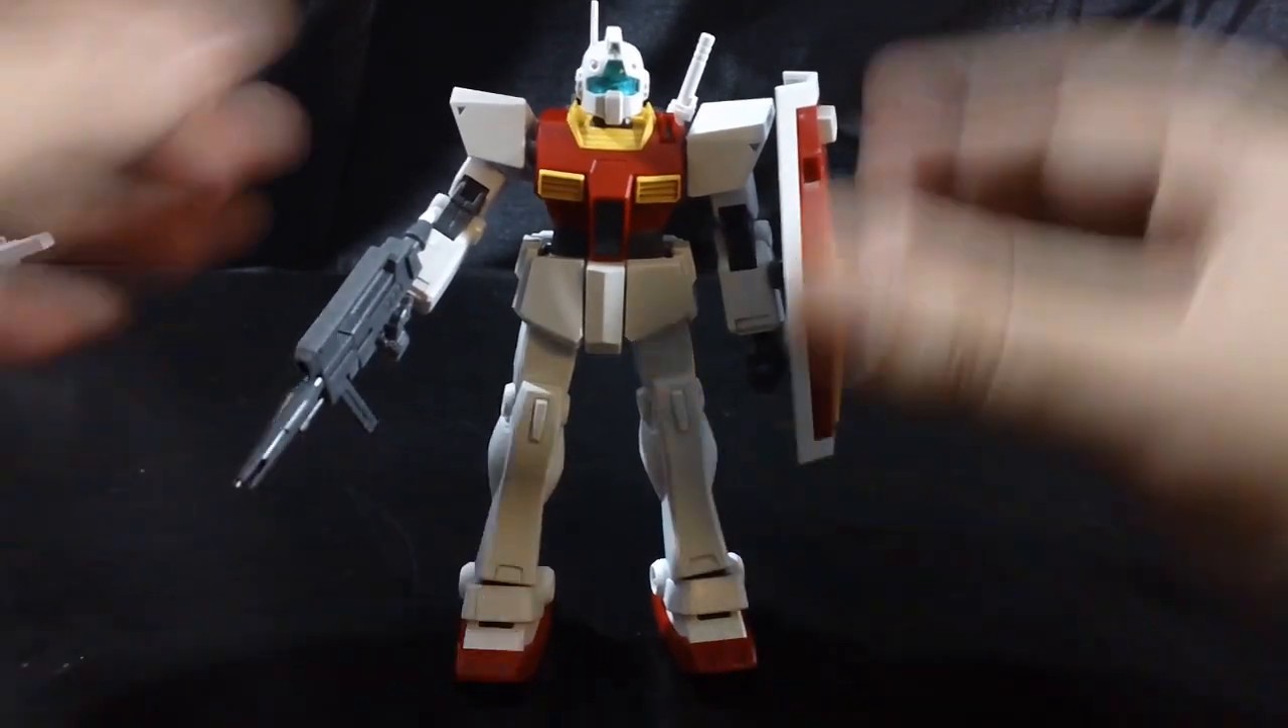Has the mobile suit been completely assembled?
Yes.